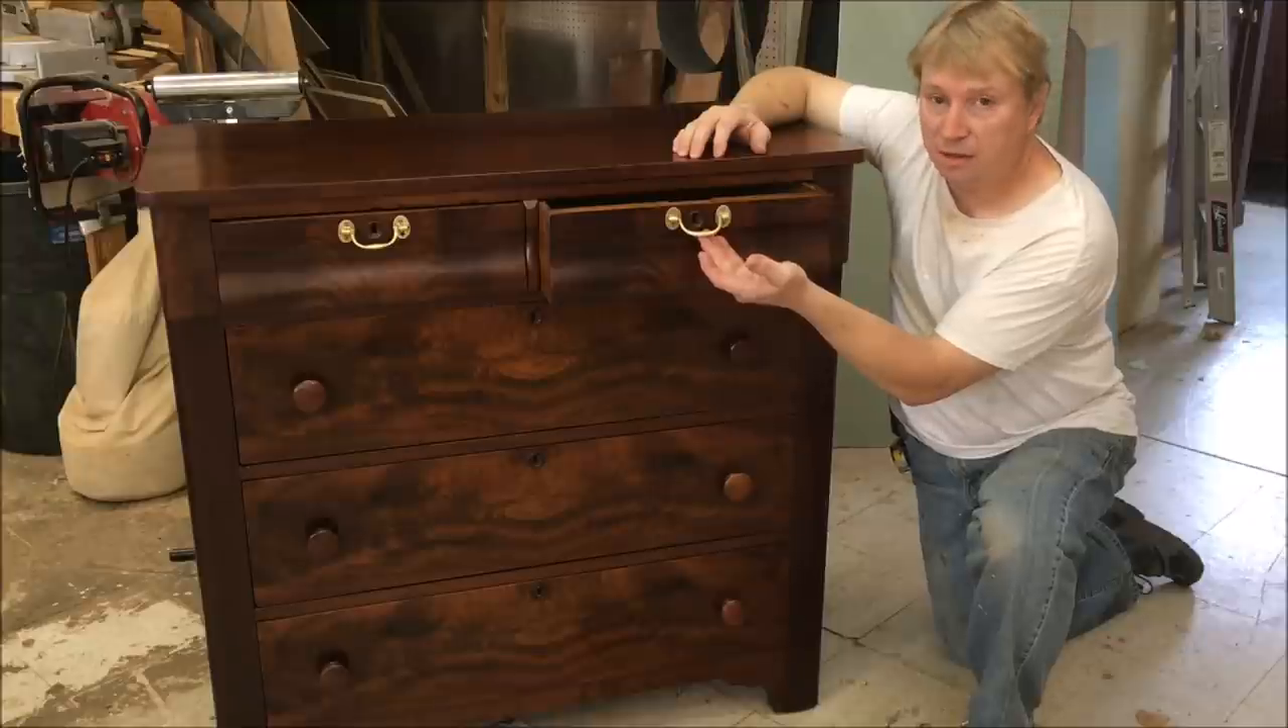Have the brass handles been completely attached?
Yes.